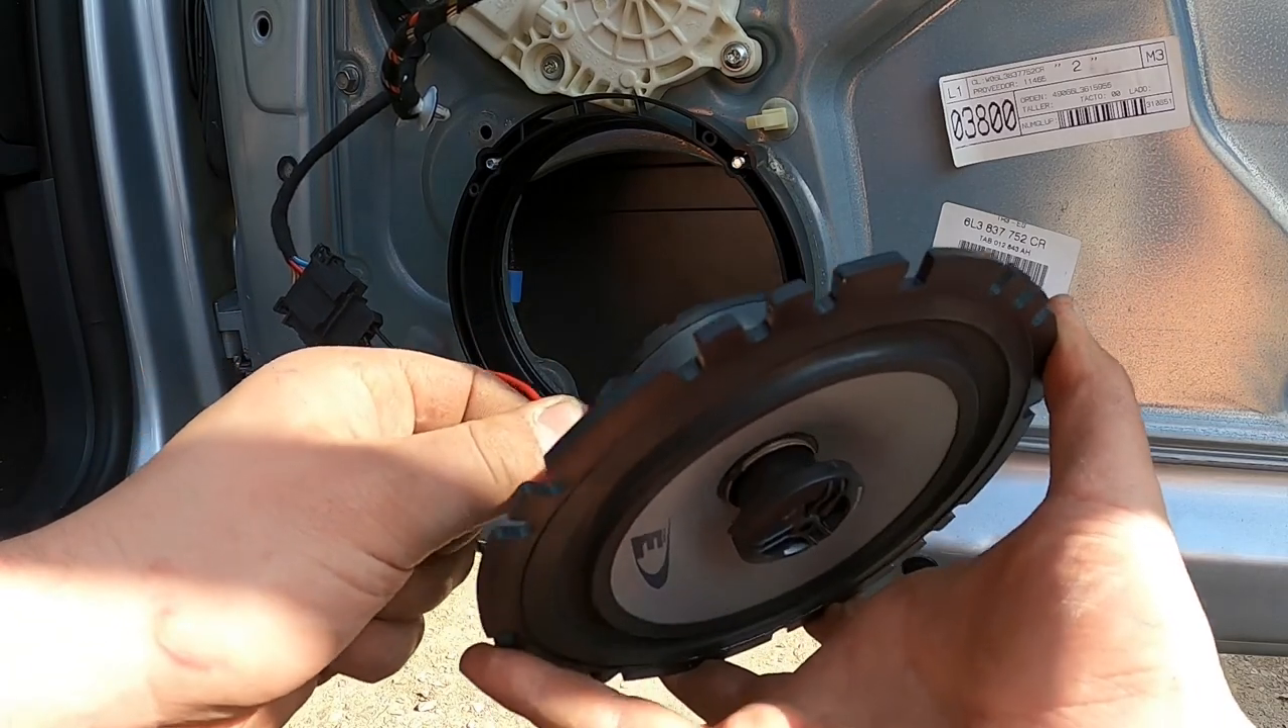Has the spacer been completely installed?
Yes.